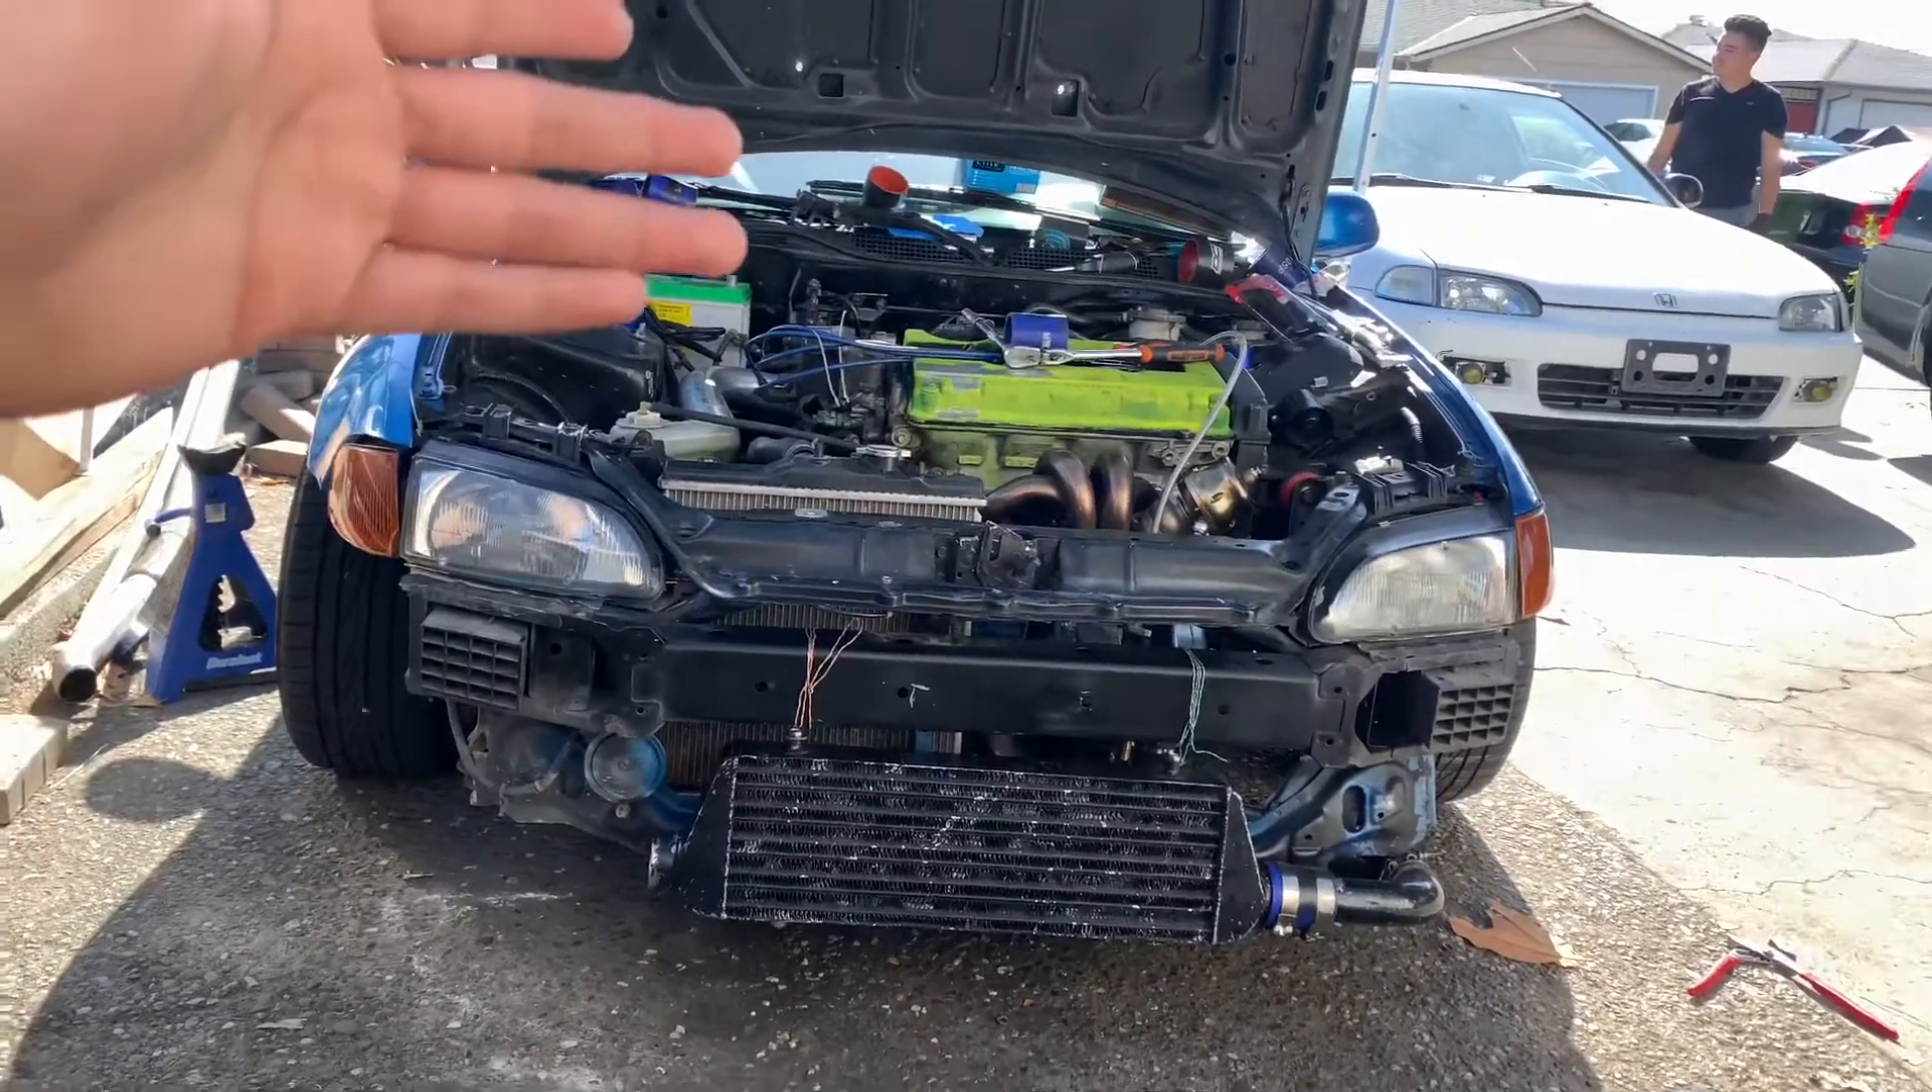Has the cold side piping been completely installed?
No.